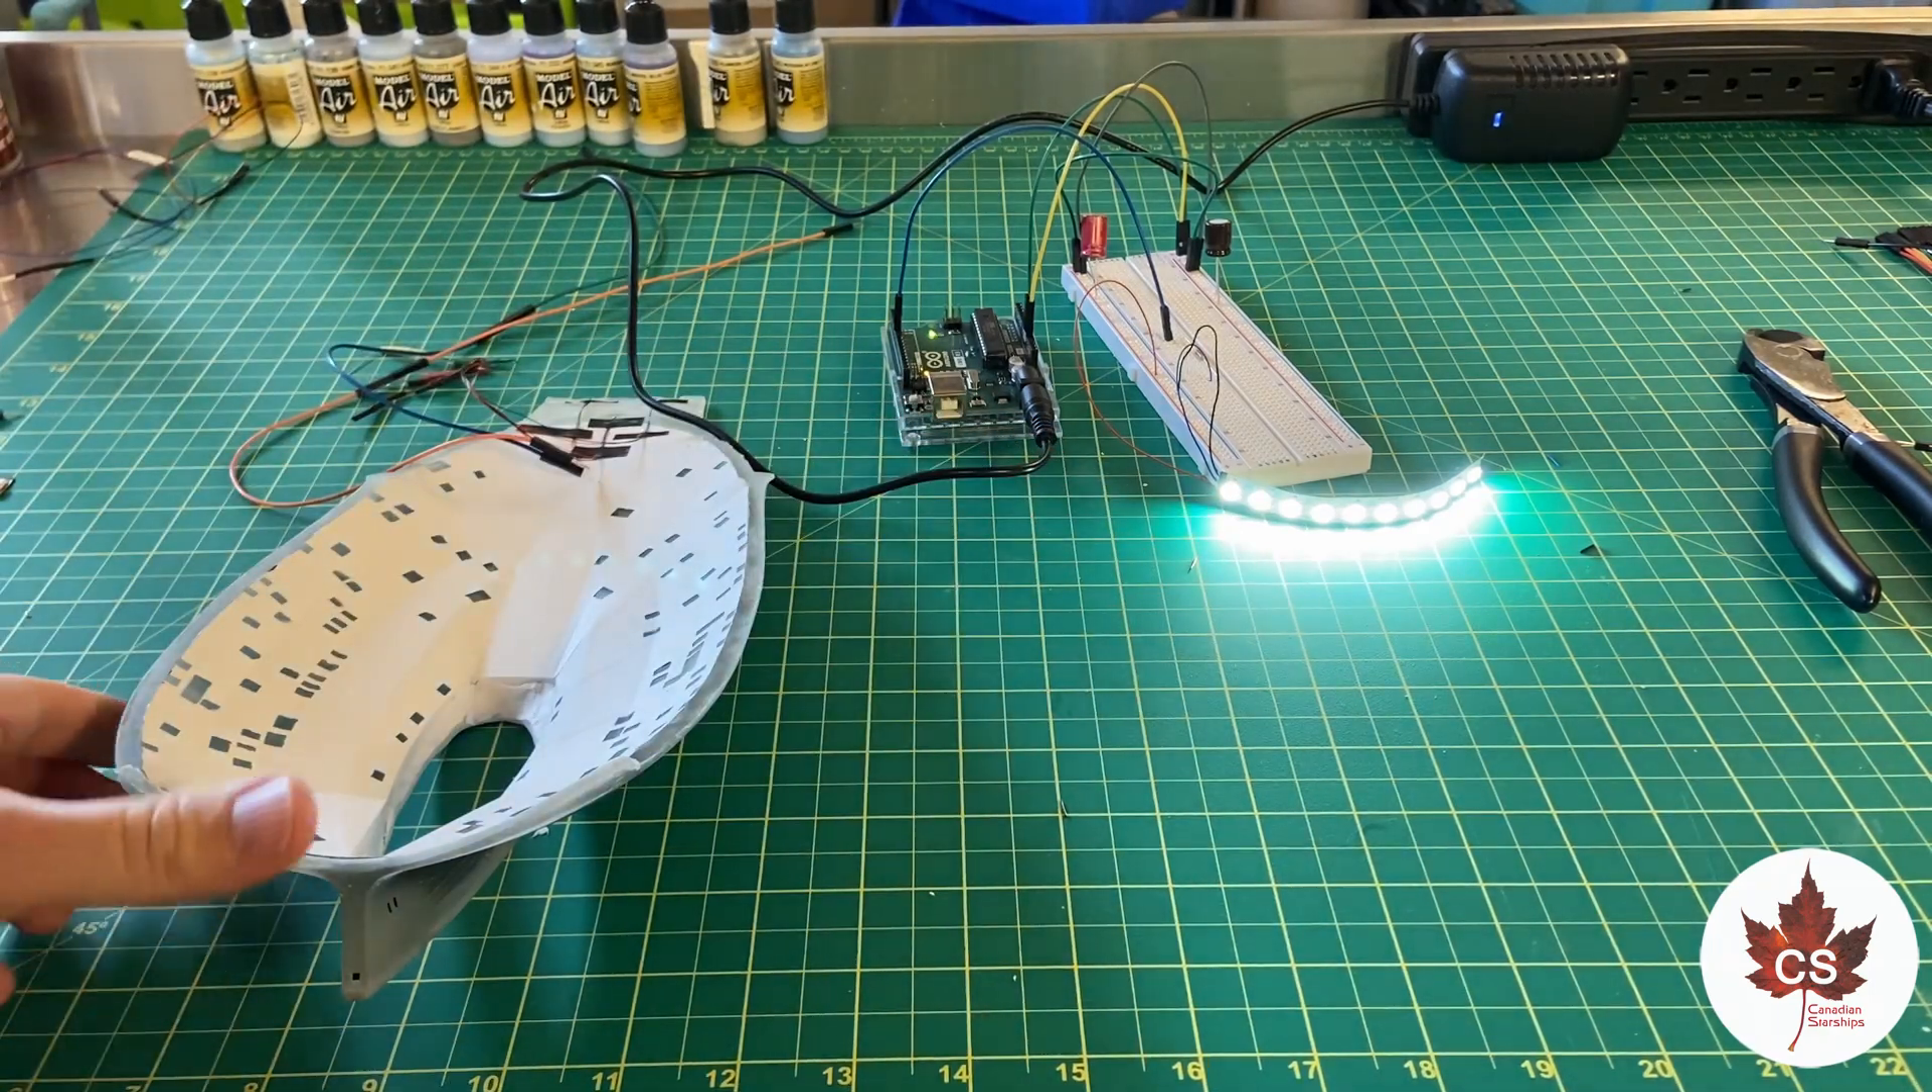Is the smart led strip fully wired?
Yes.